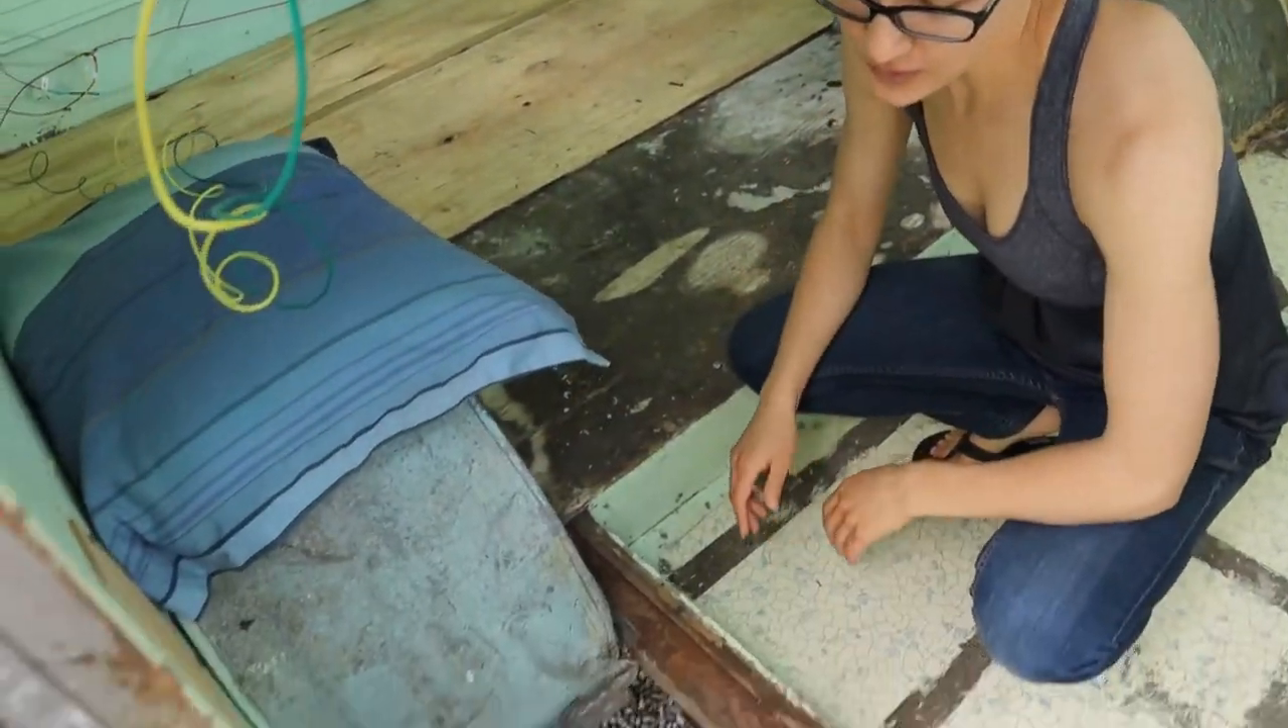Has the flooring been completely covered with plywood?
No.